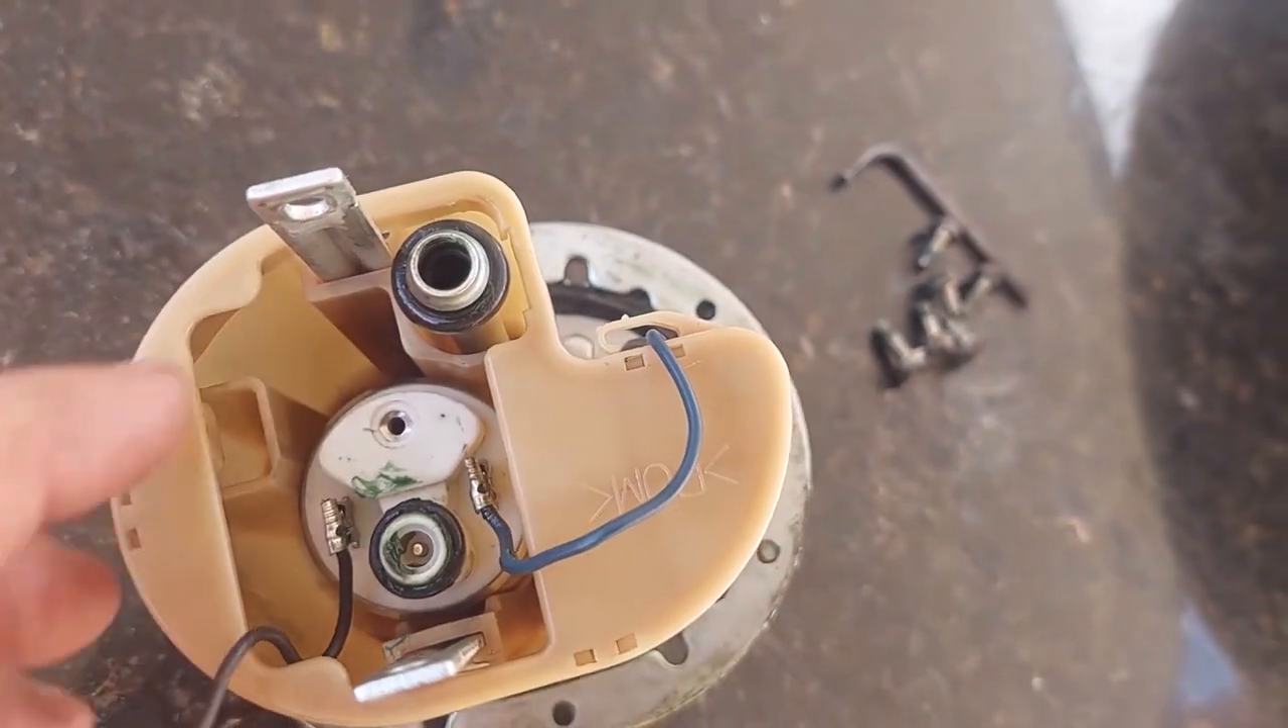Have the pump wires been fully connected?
Yes.